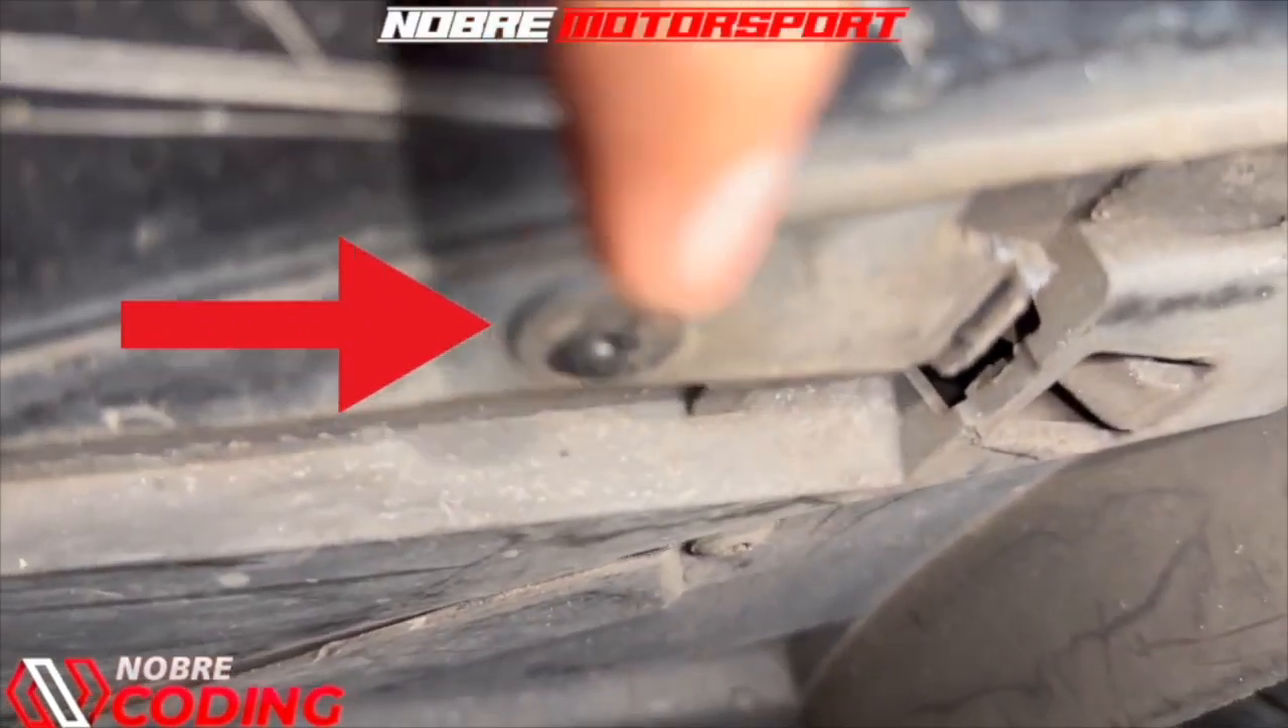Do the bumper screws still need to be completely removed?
Yes.